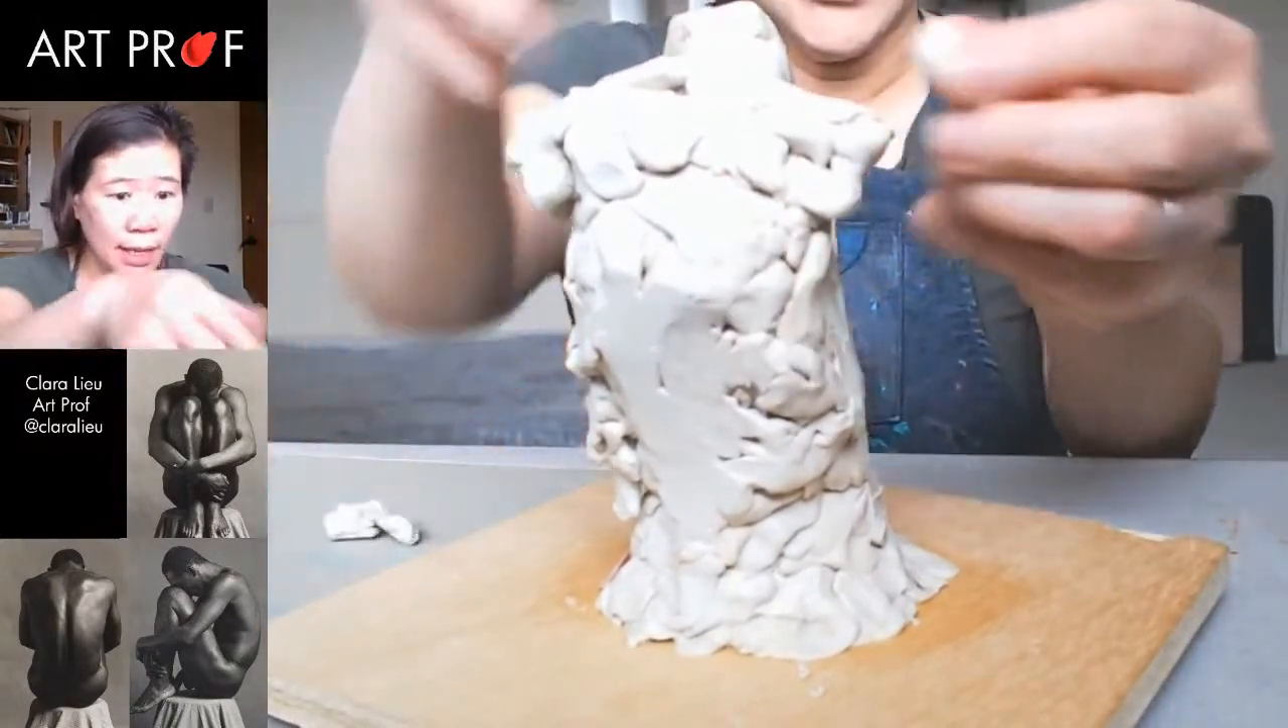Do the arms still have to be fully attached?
Yes.